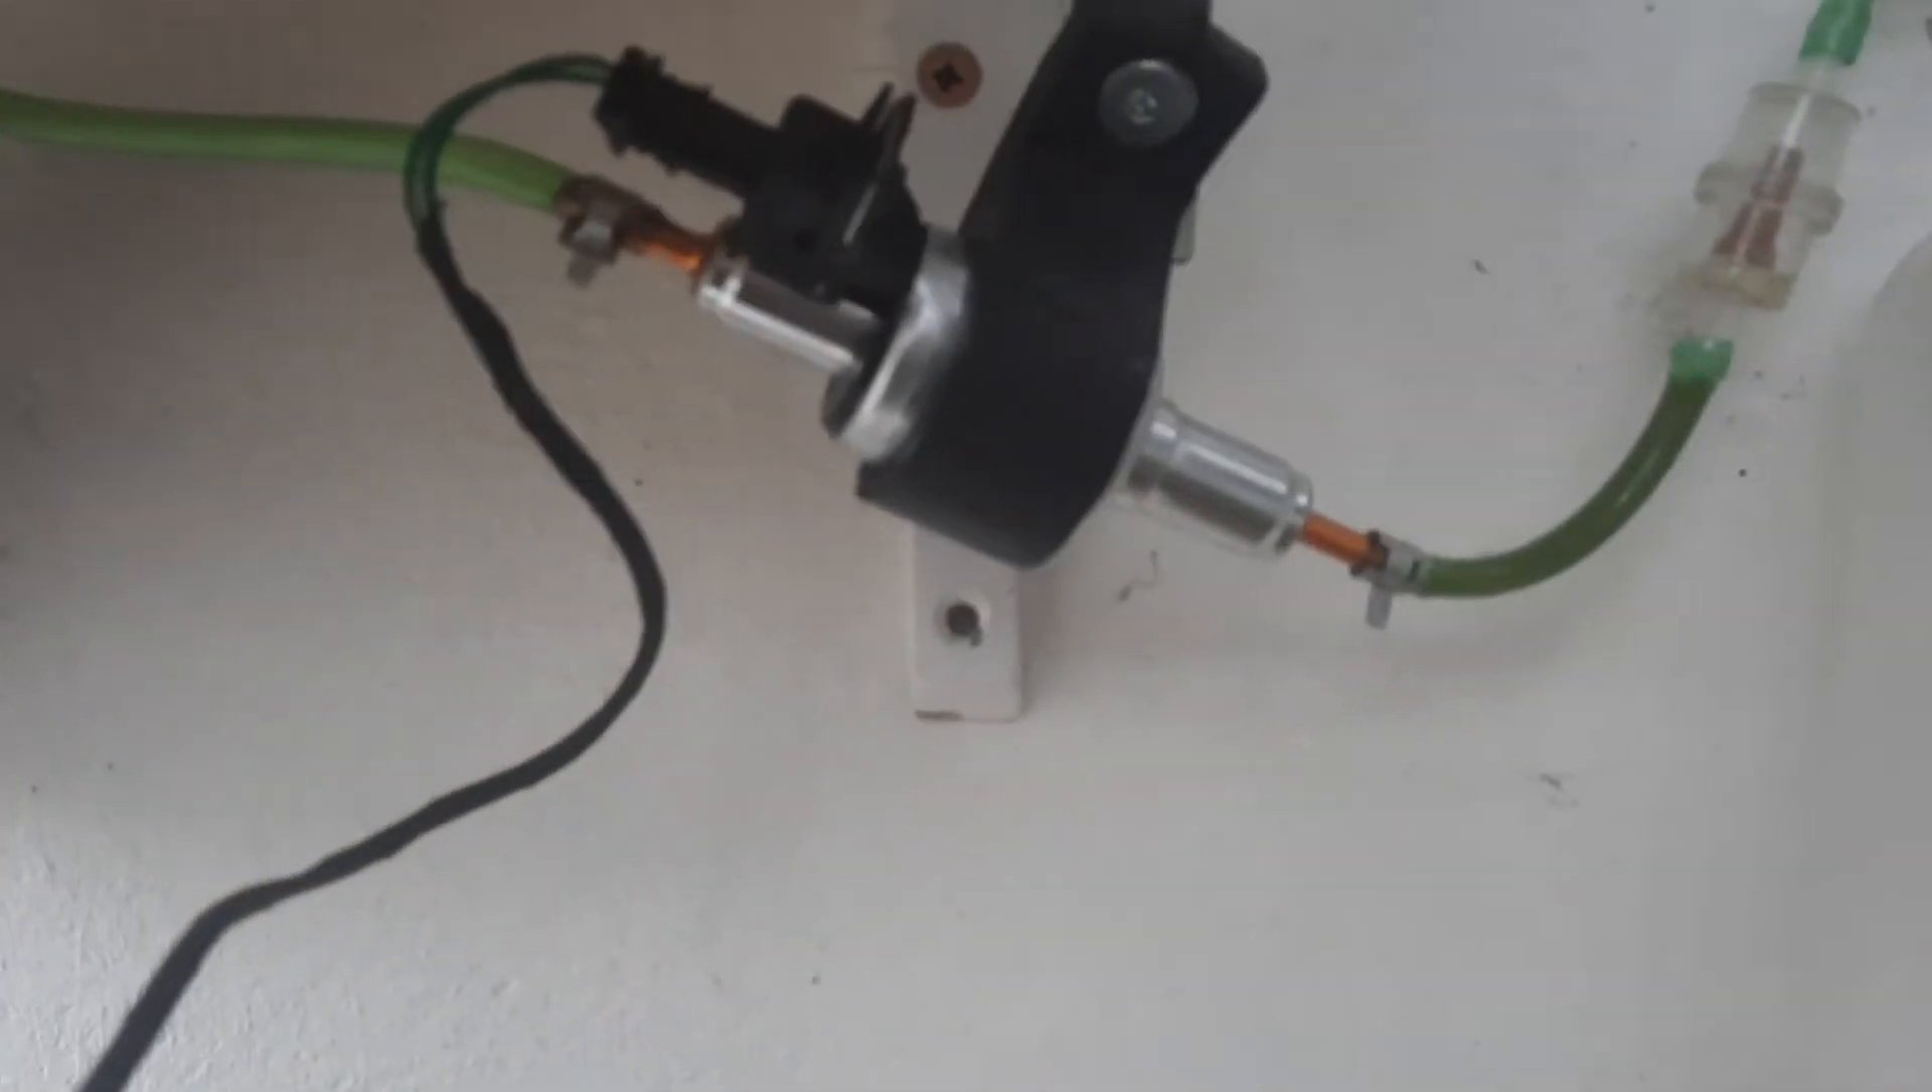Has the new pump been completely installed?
Yes.